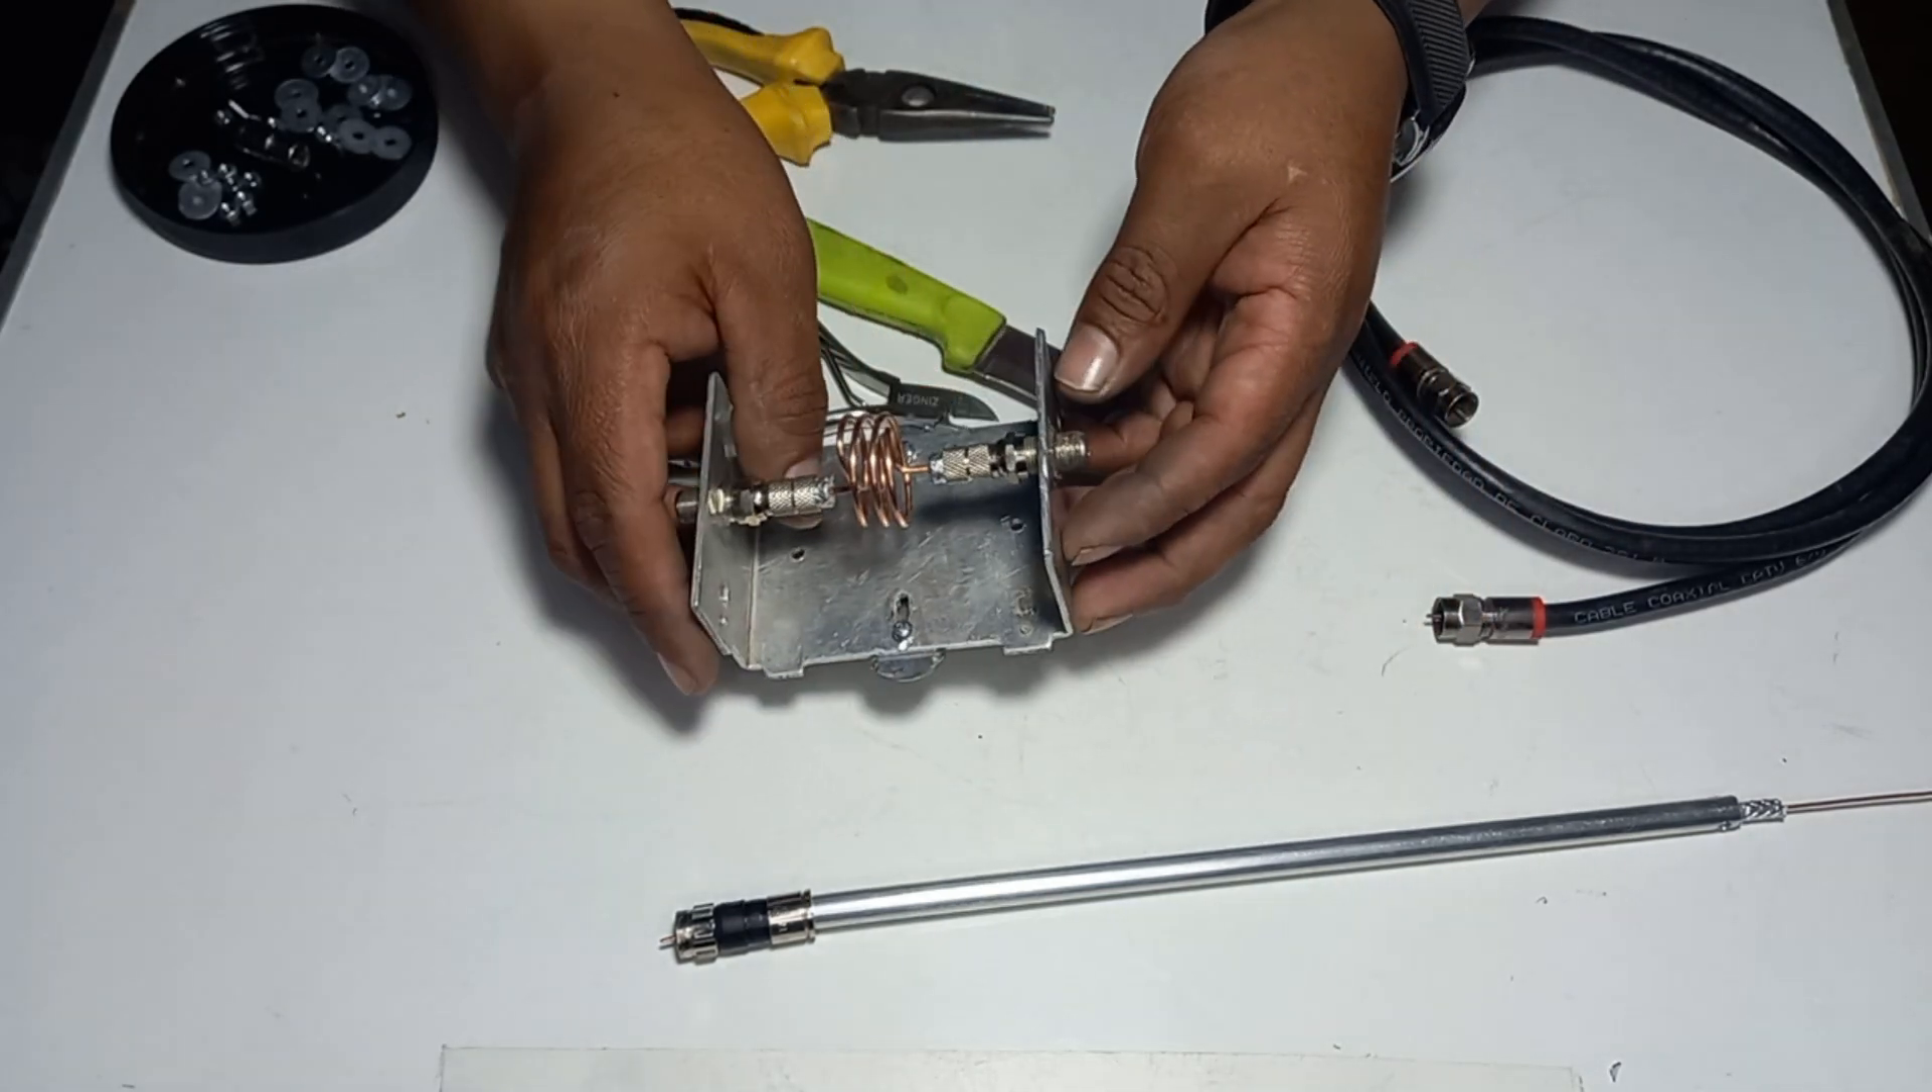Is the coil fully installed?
Yes.